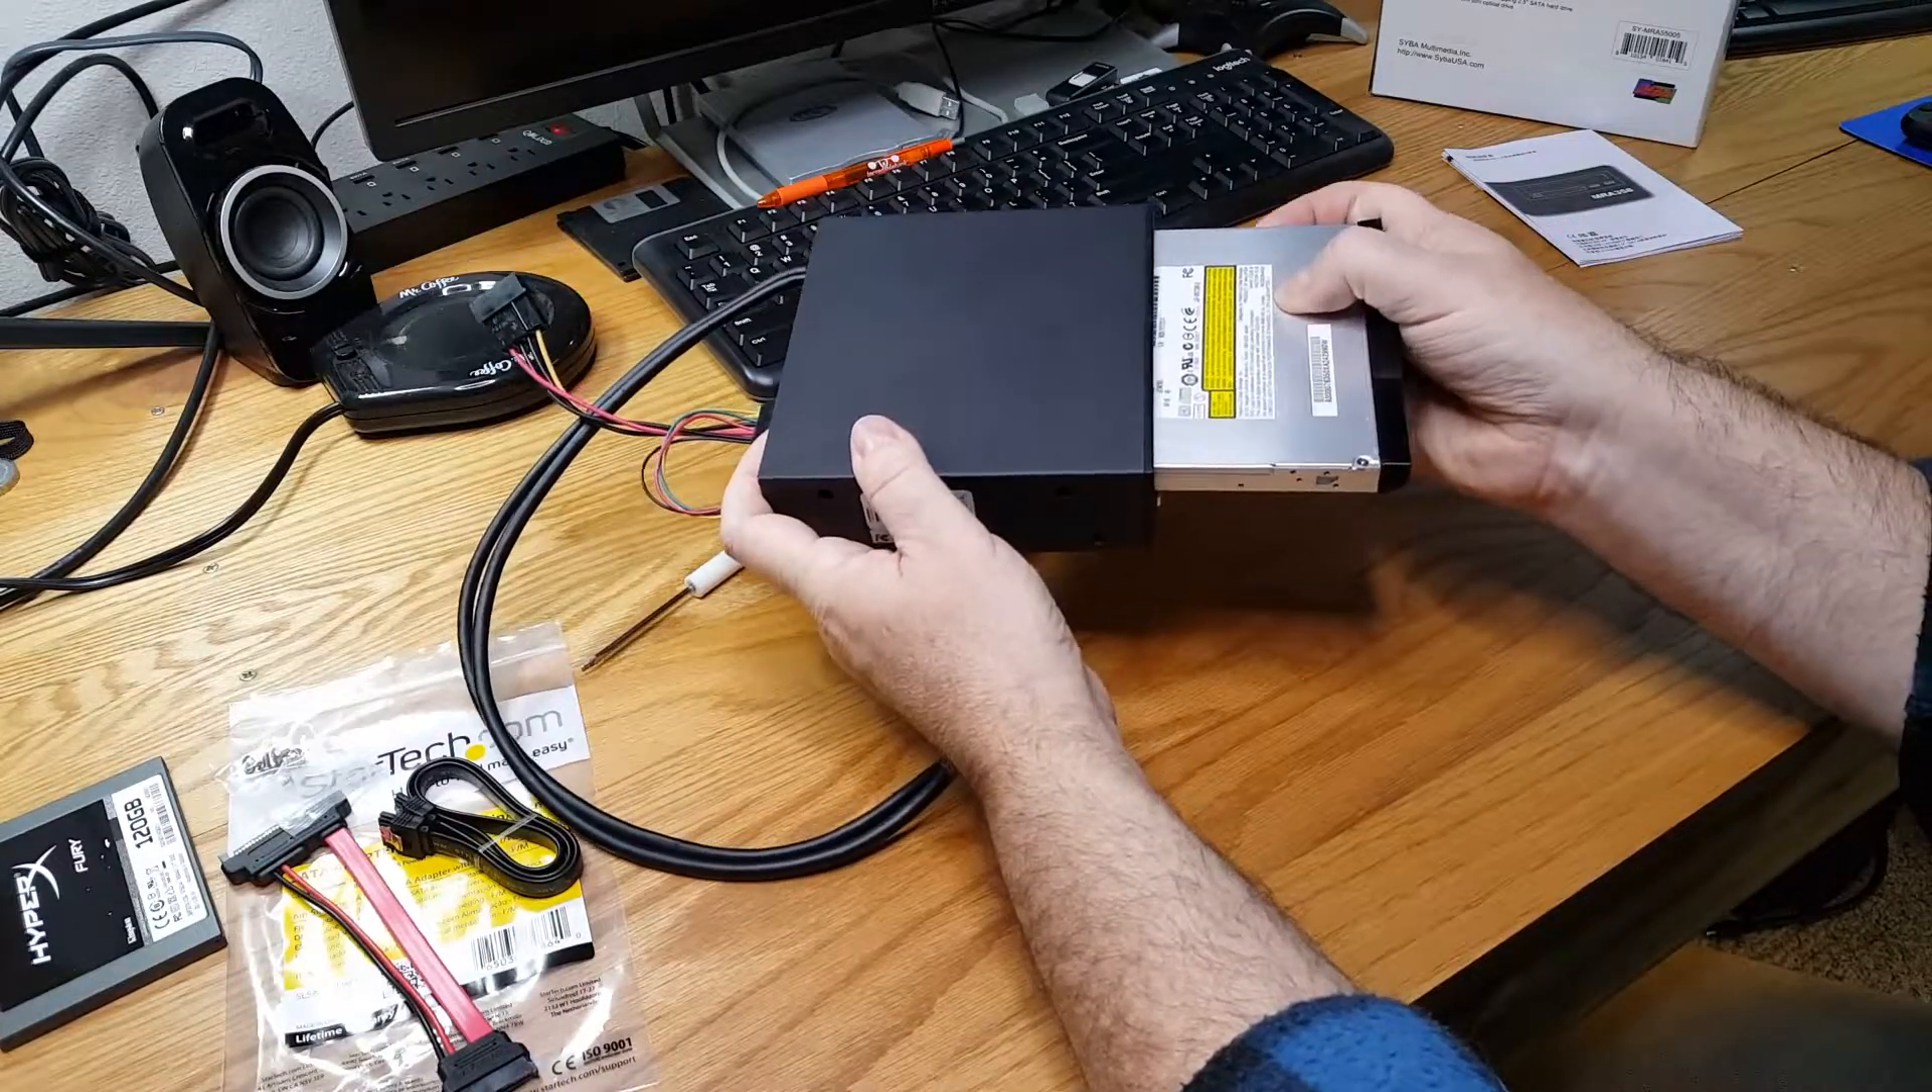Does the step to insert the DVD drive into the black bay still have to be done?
Yes.